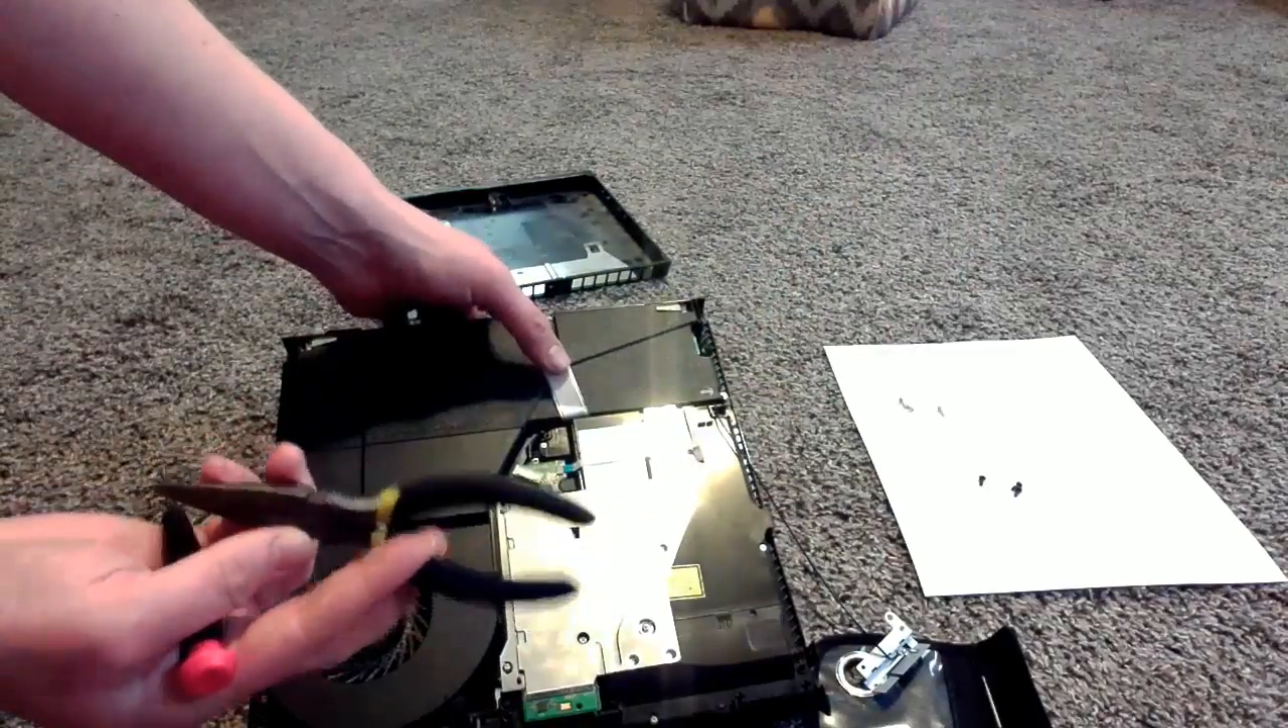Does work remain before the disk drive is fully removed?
Yes.